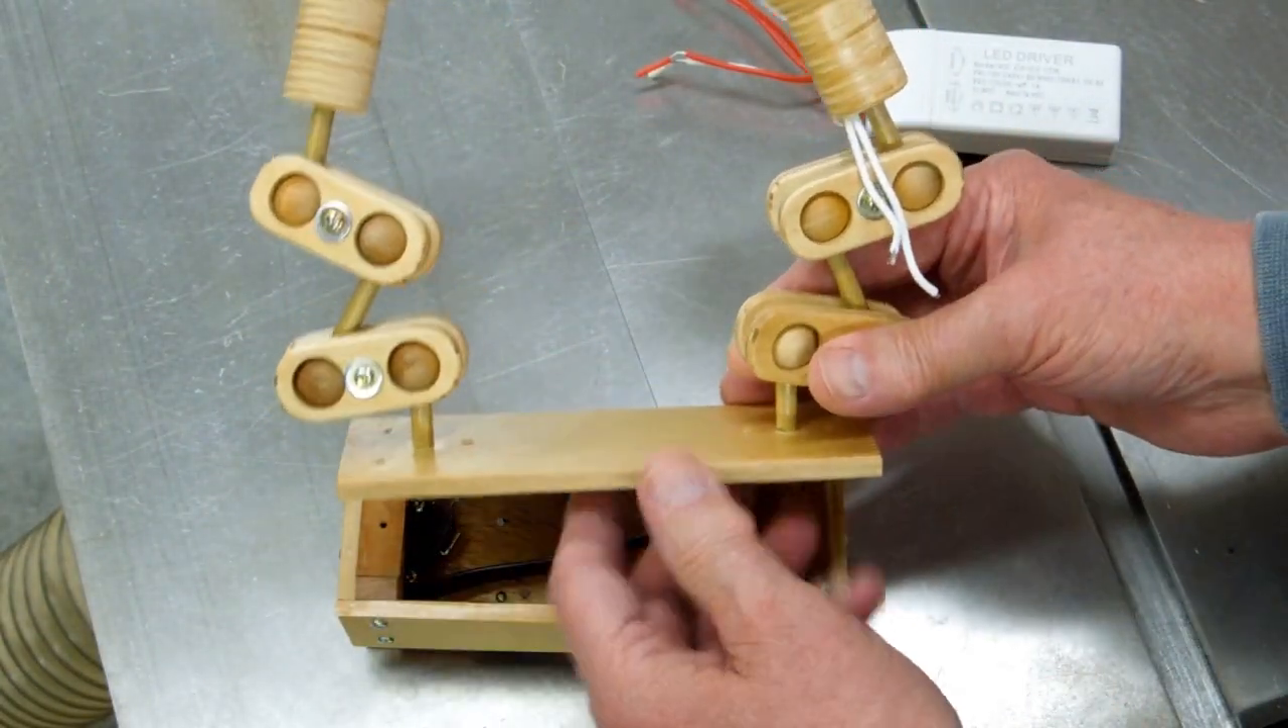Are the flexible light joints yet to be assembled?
No.